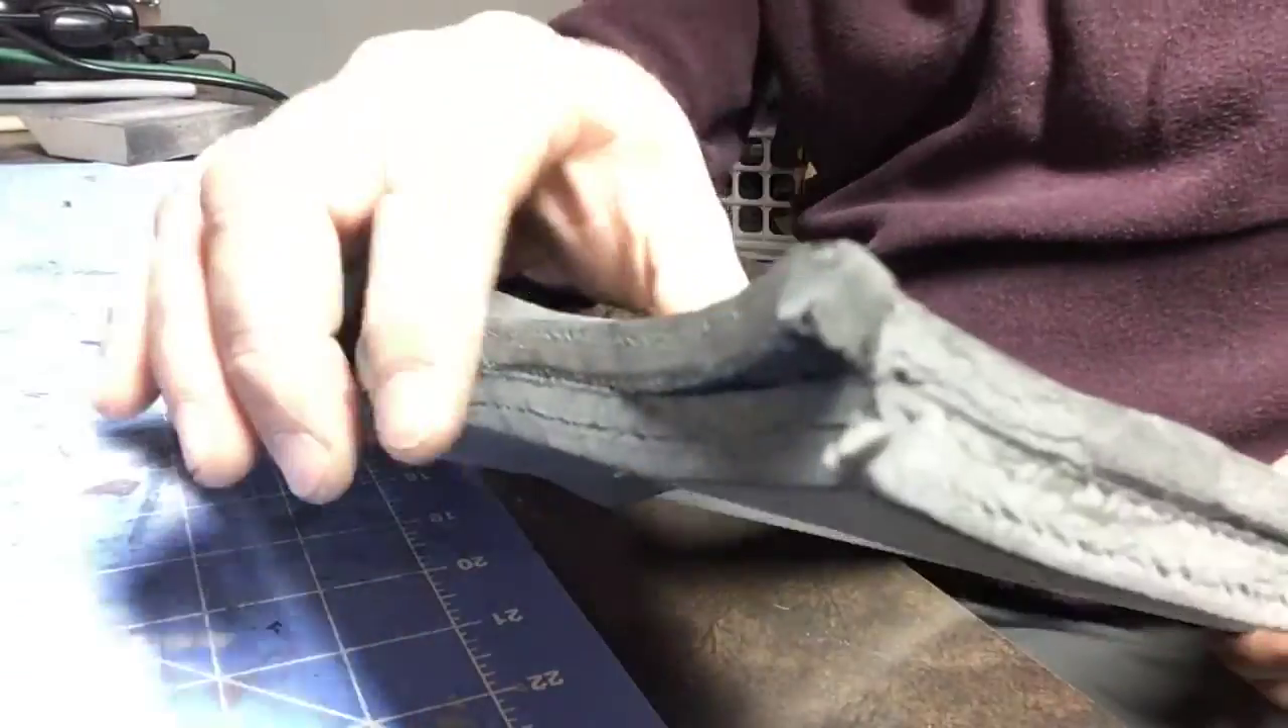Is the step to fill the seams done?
No.